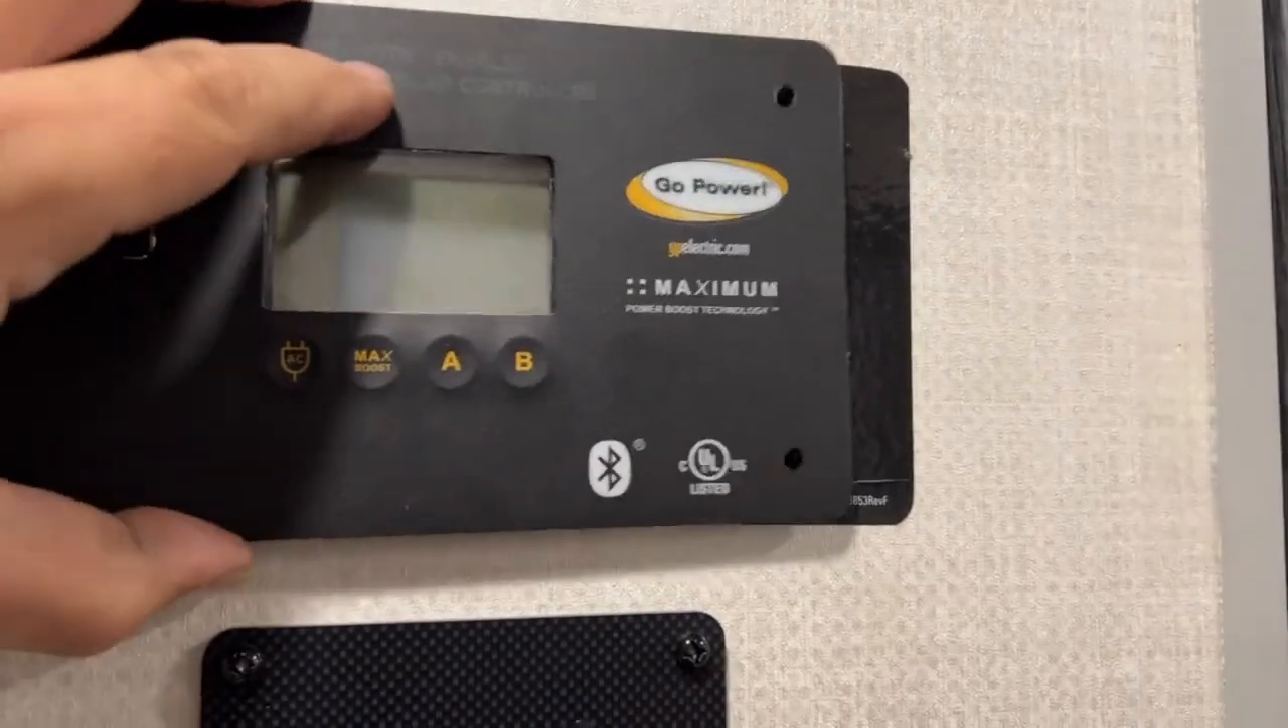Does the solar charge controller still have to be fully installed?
Yes.